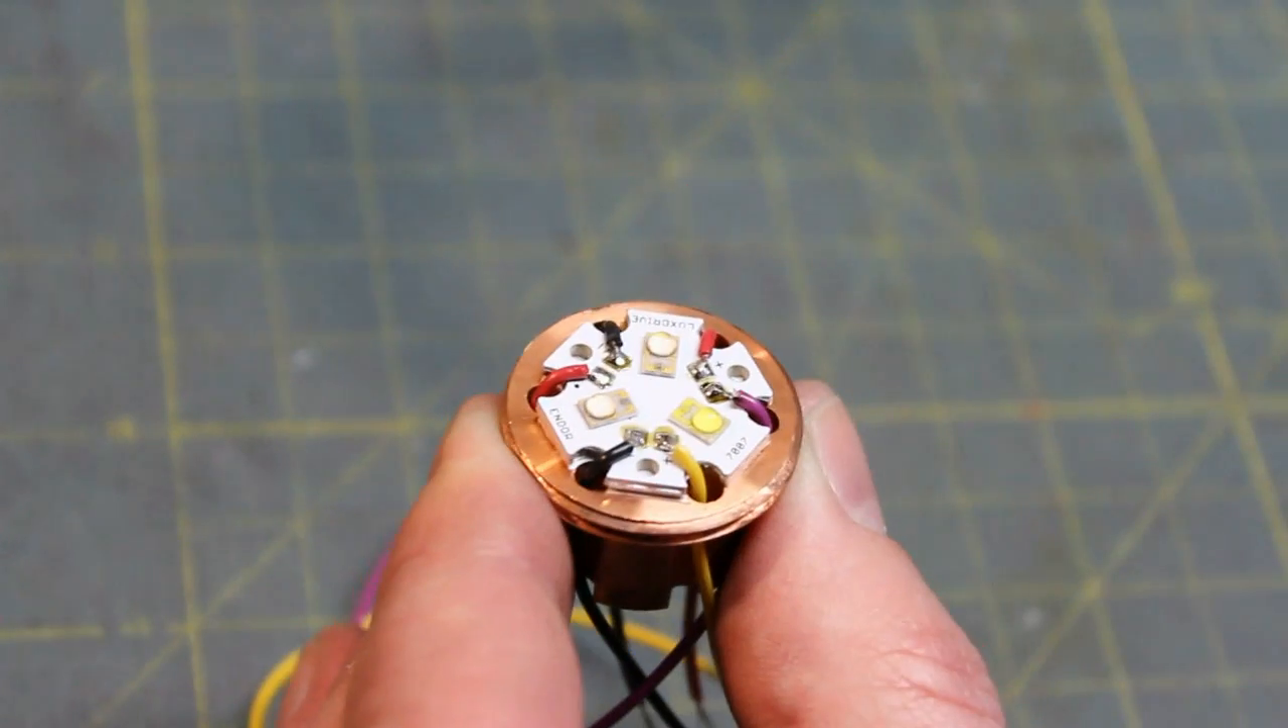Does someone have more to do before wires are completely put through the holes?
No.